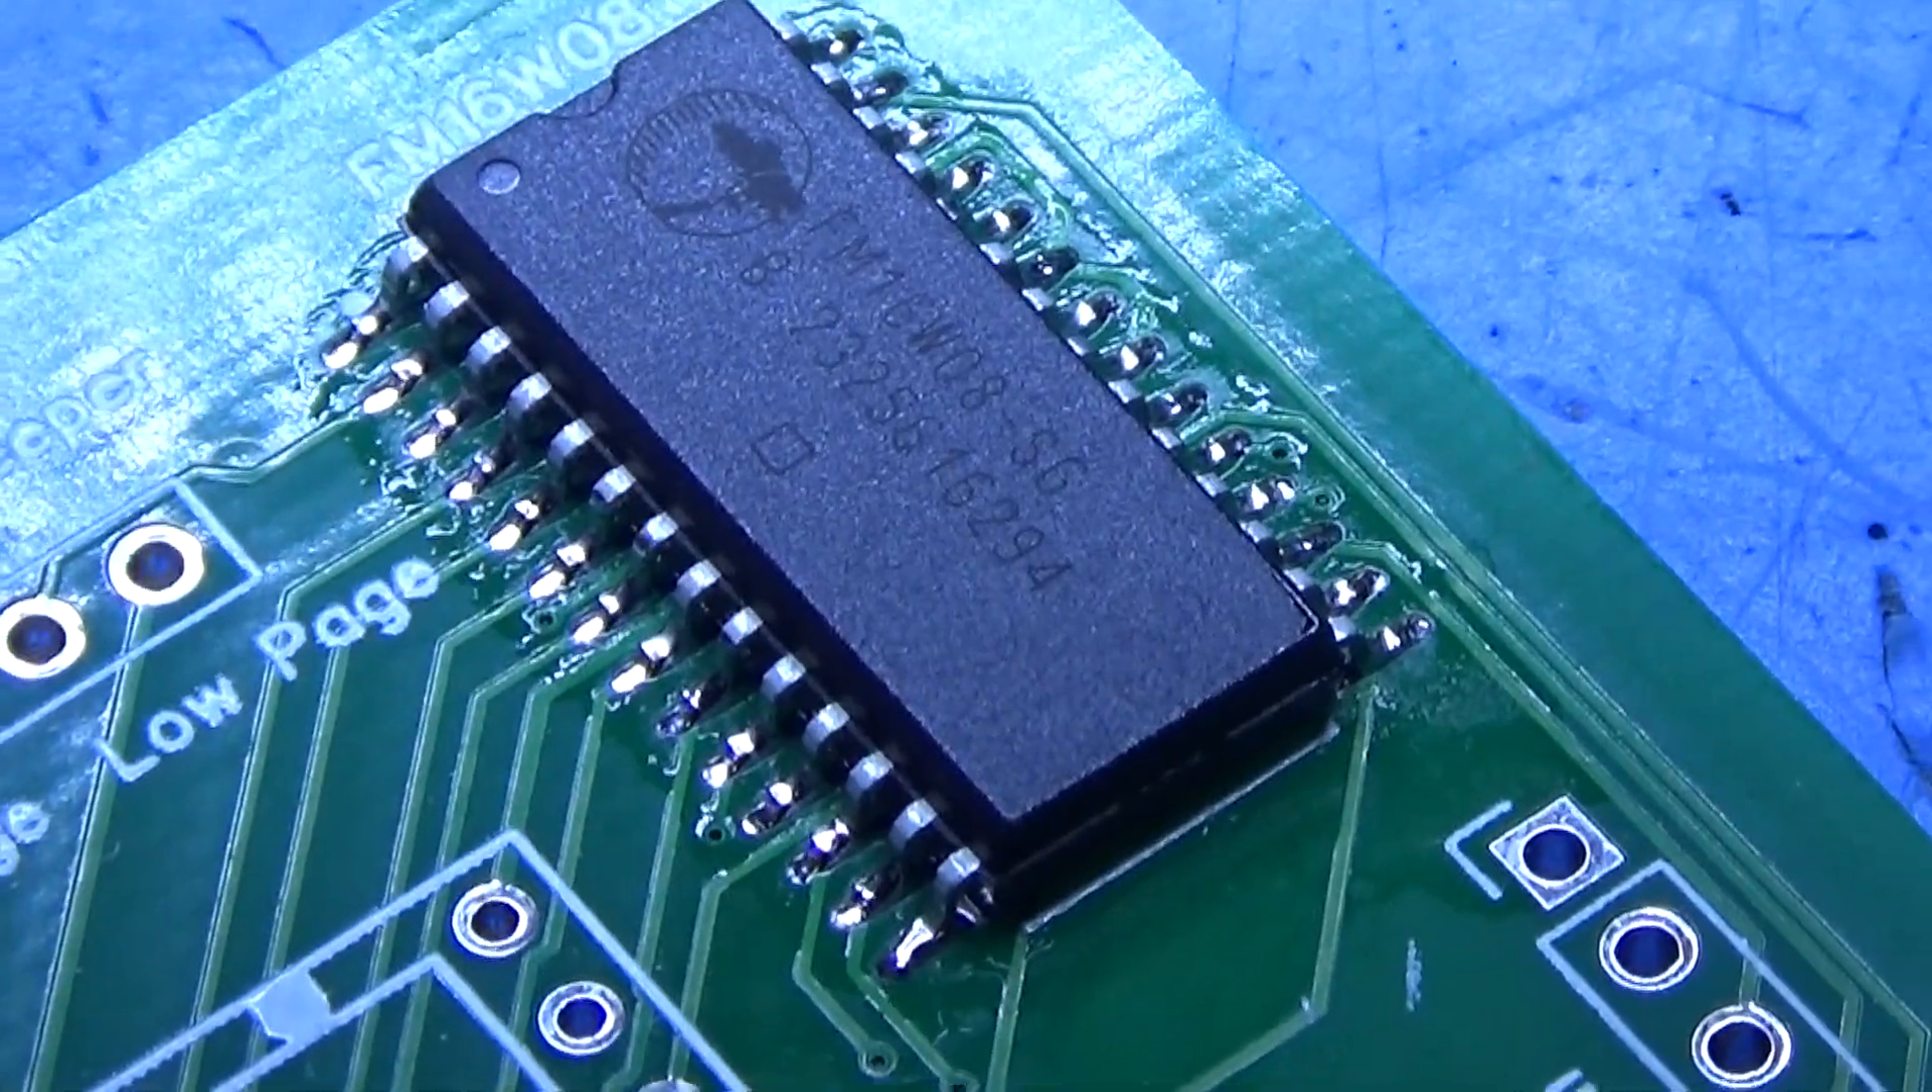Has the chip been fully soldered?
Yes.